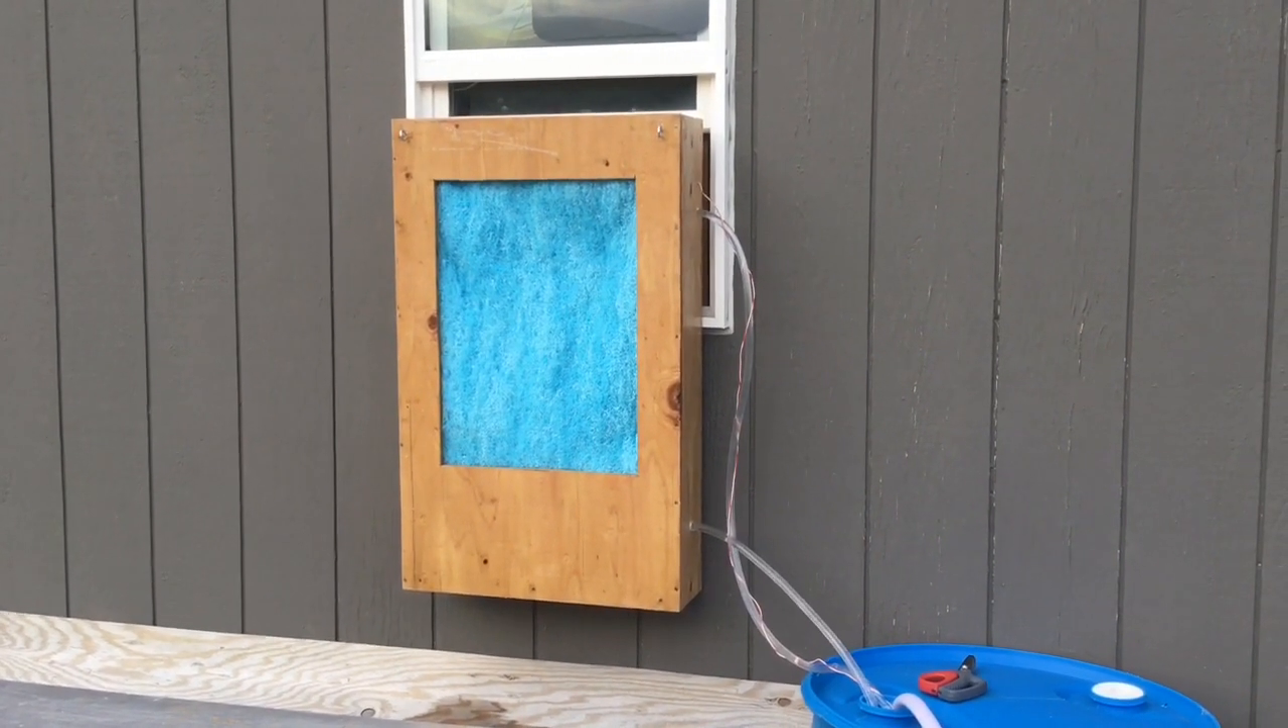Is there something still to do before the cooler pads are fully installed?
No.